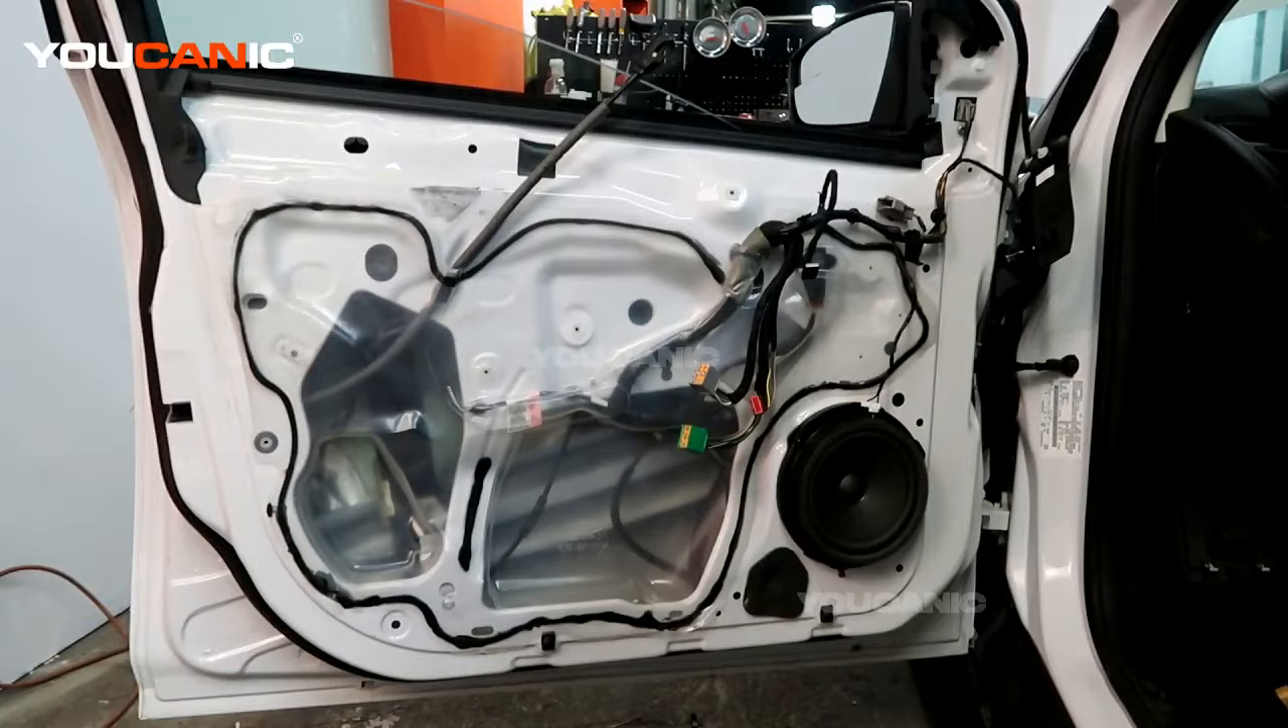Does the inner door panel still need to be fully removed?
No.